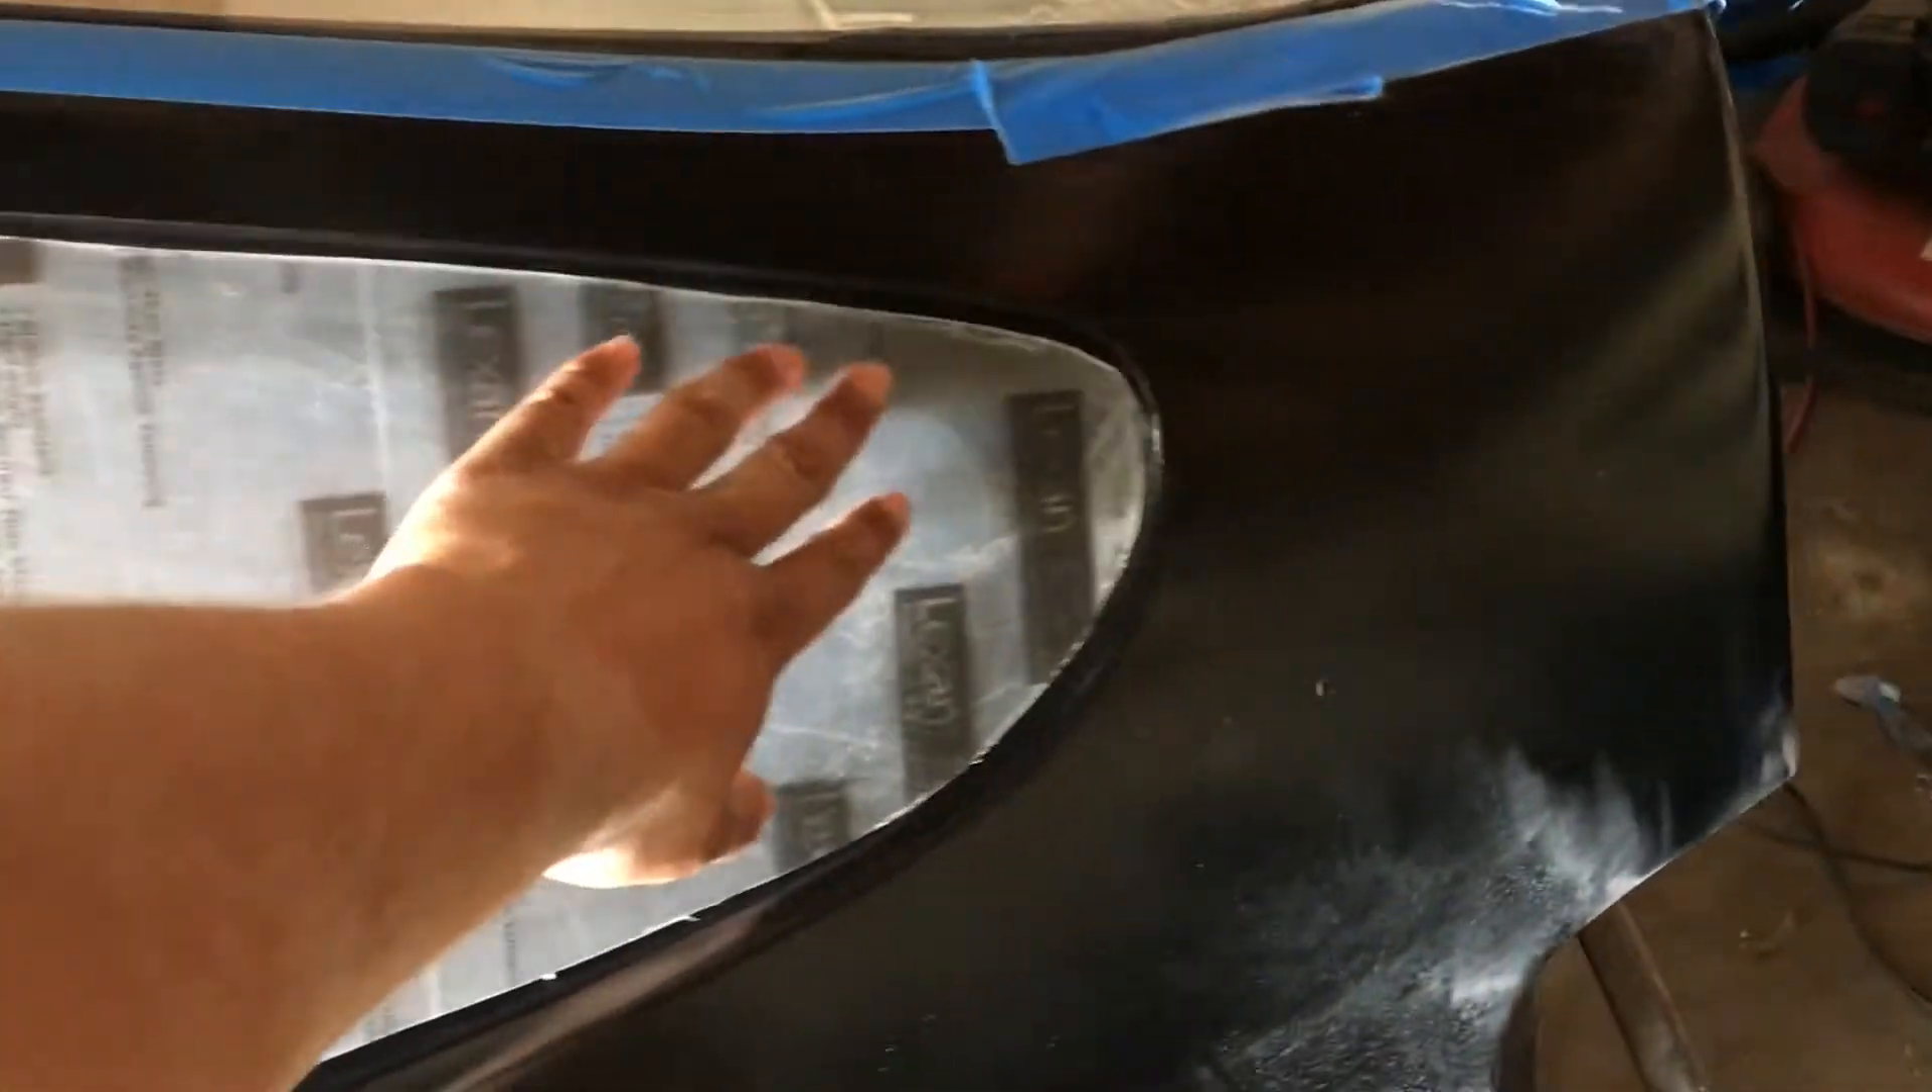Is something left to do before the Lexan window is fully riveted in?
Yes.